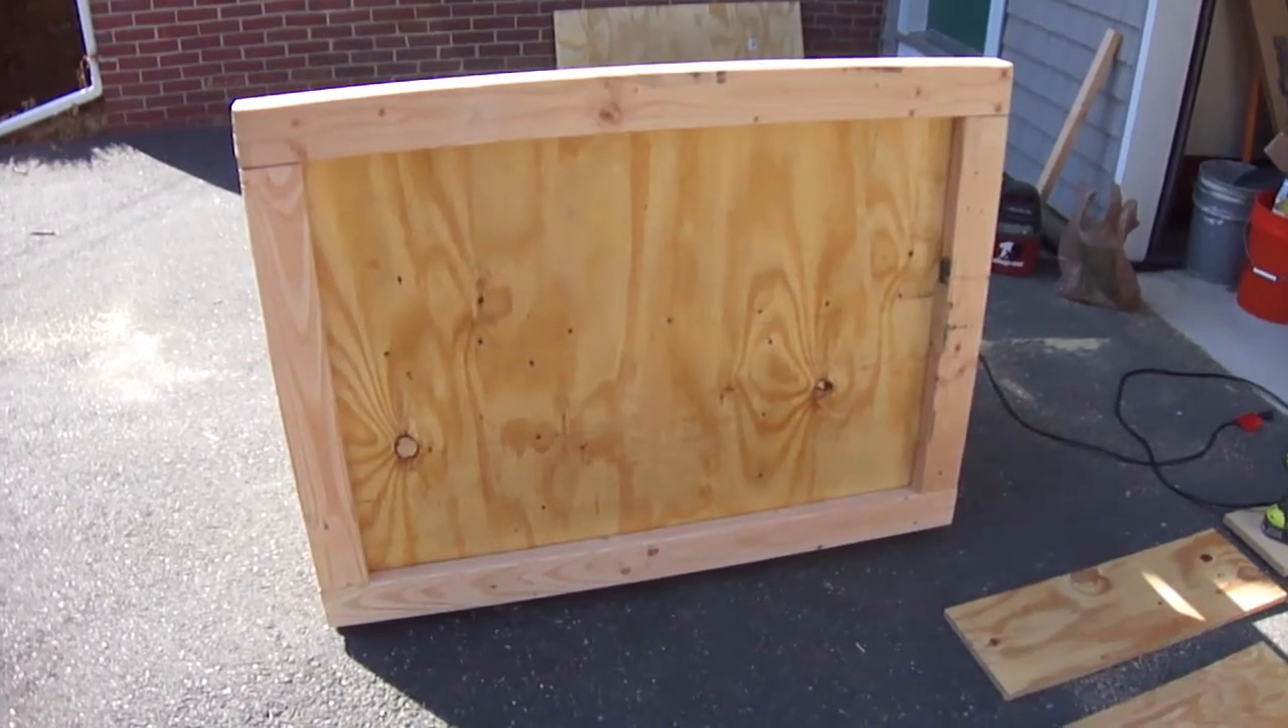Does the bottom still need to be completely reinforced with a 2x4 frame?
No.